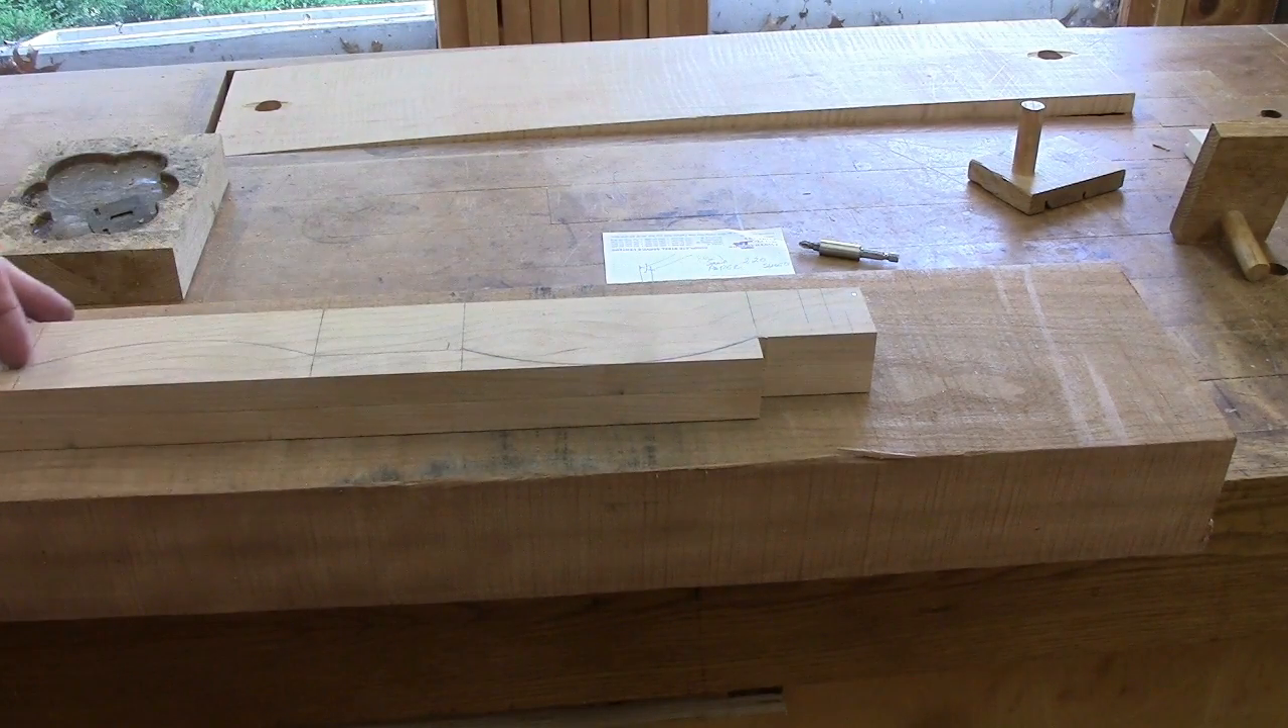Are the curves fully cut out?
No.